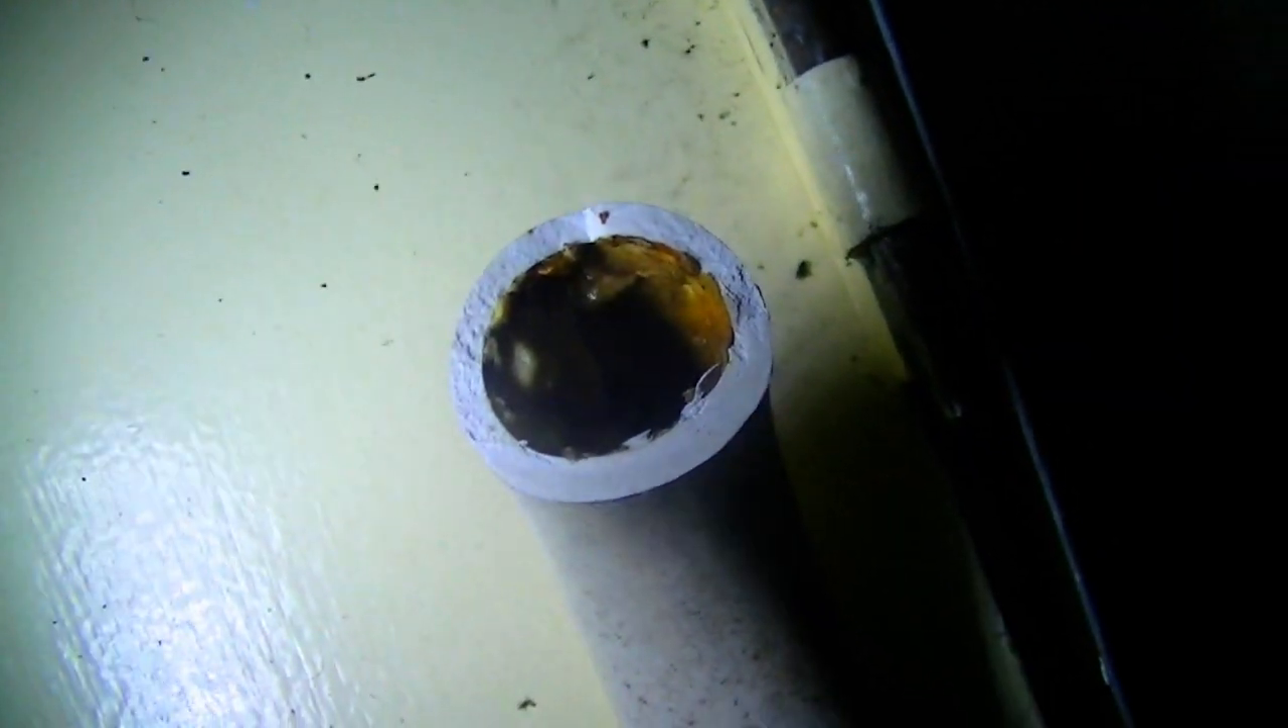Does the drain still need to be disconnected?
No.